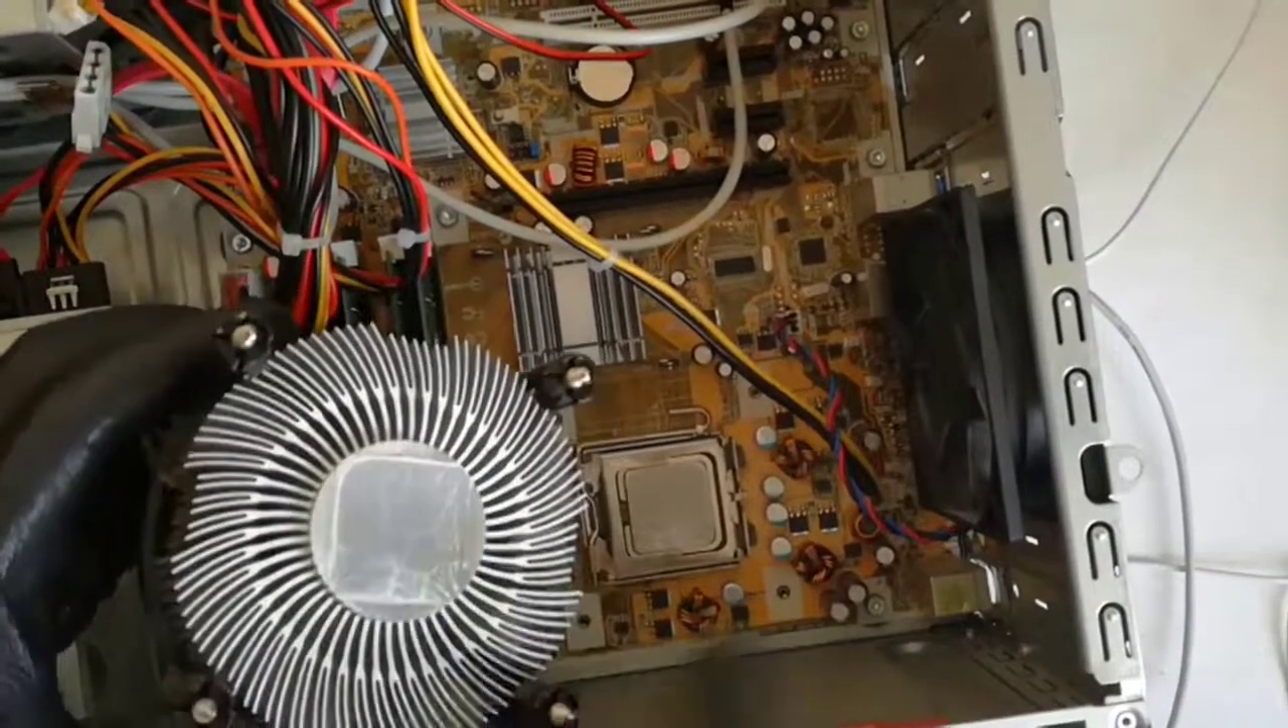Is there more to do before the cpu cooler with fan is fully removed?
No.